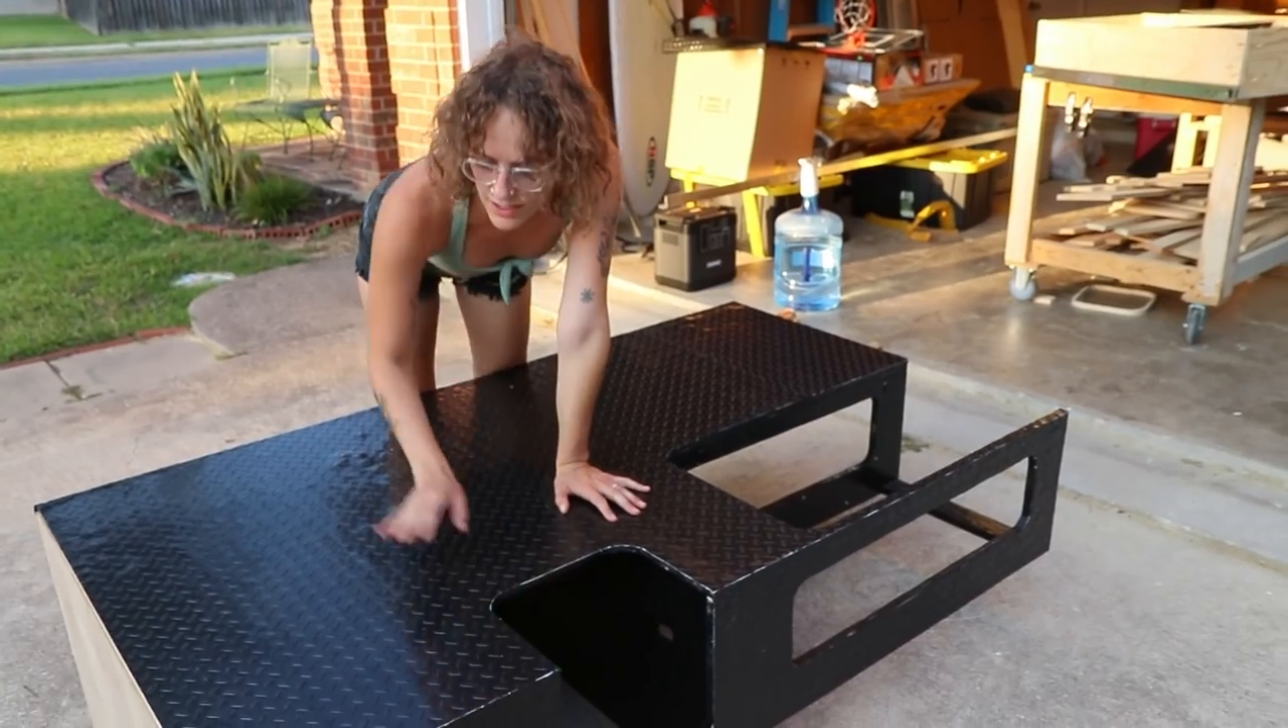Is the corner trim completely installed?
No.